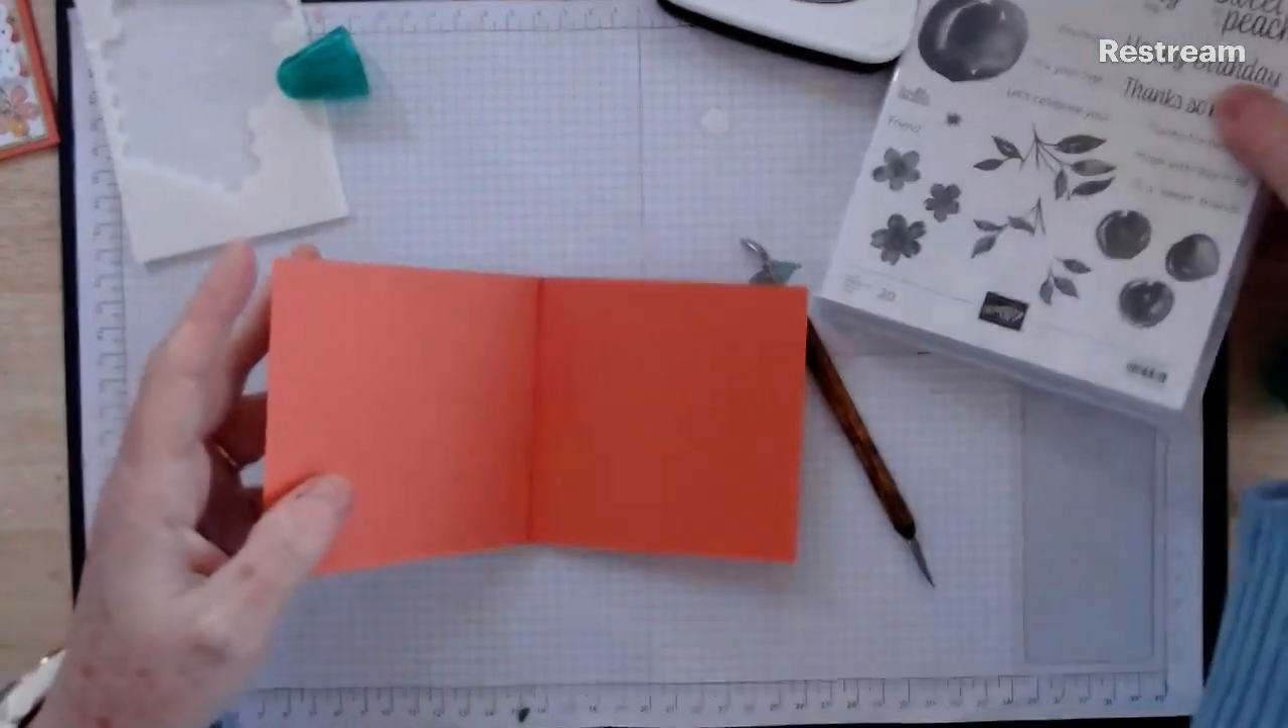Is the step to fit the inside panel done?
No.